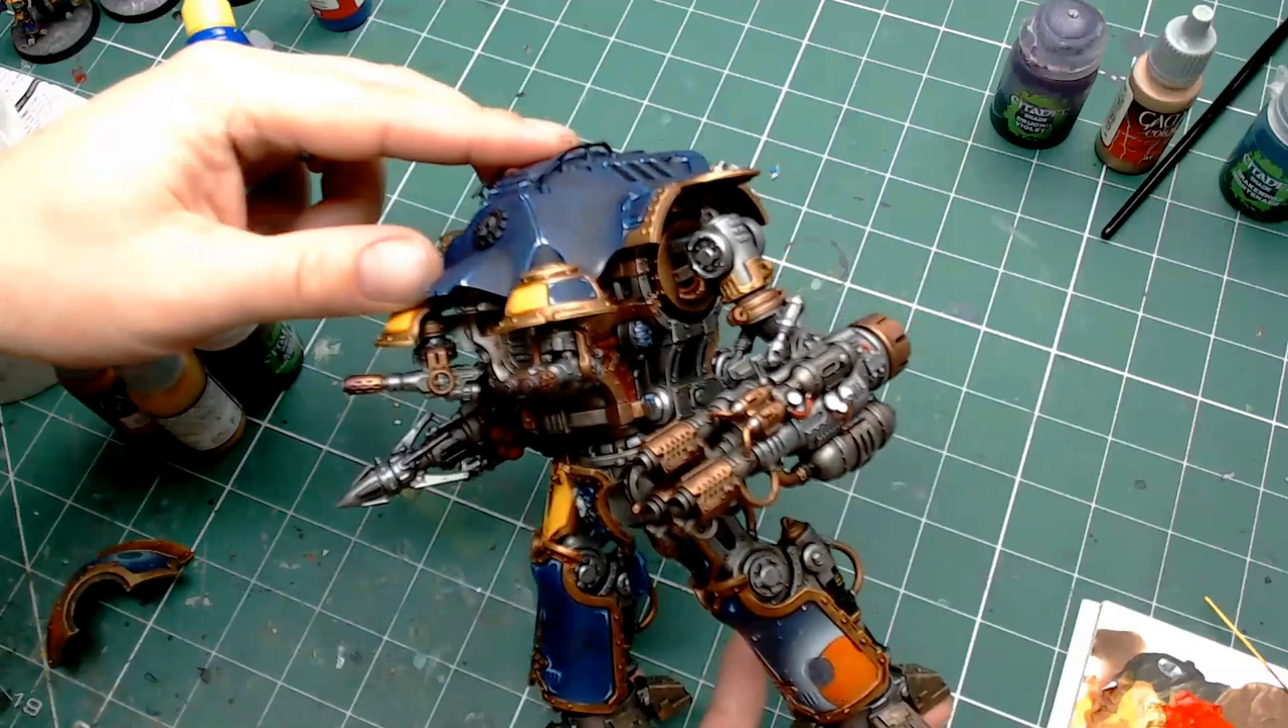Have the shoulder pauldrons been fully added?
No.